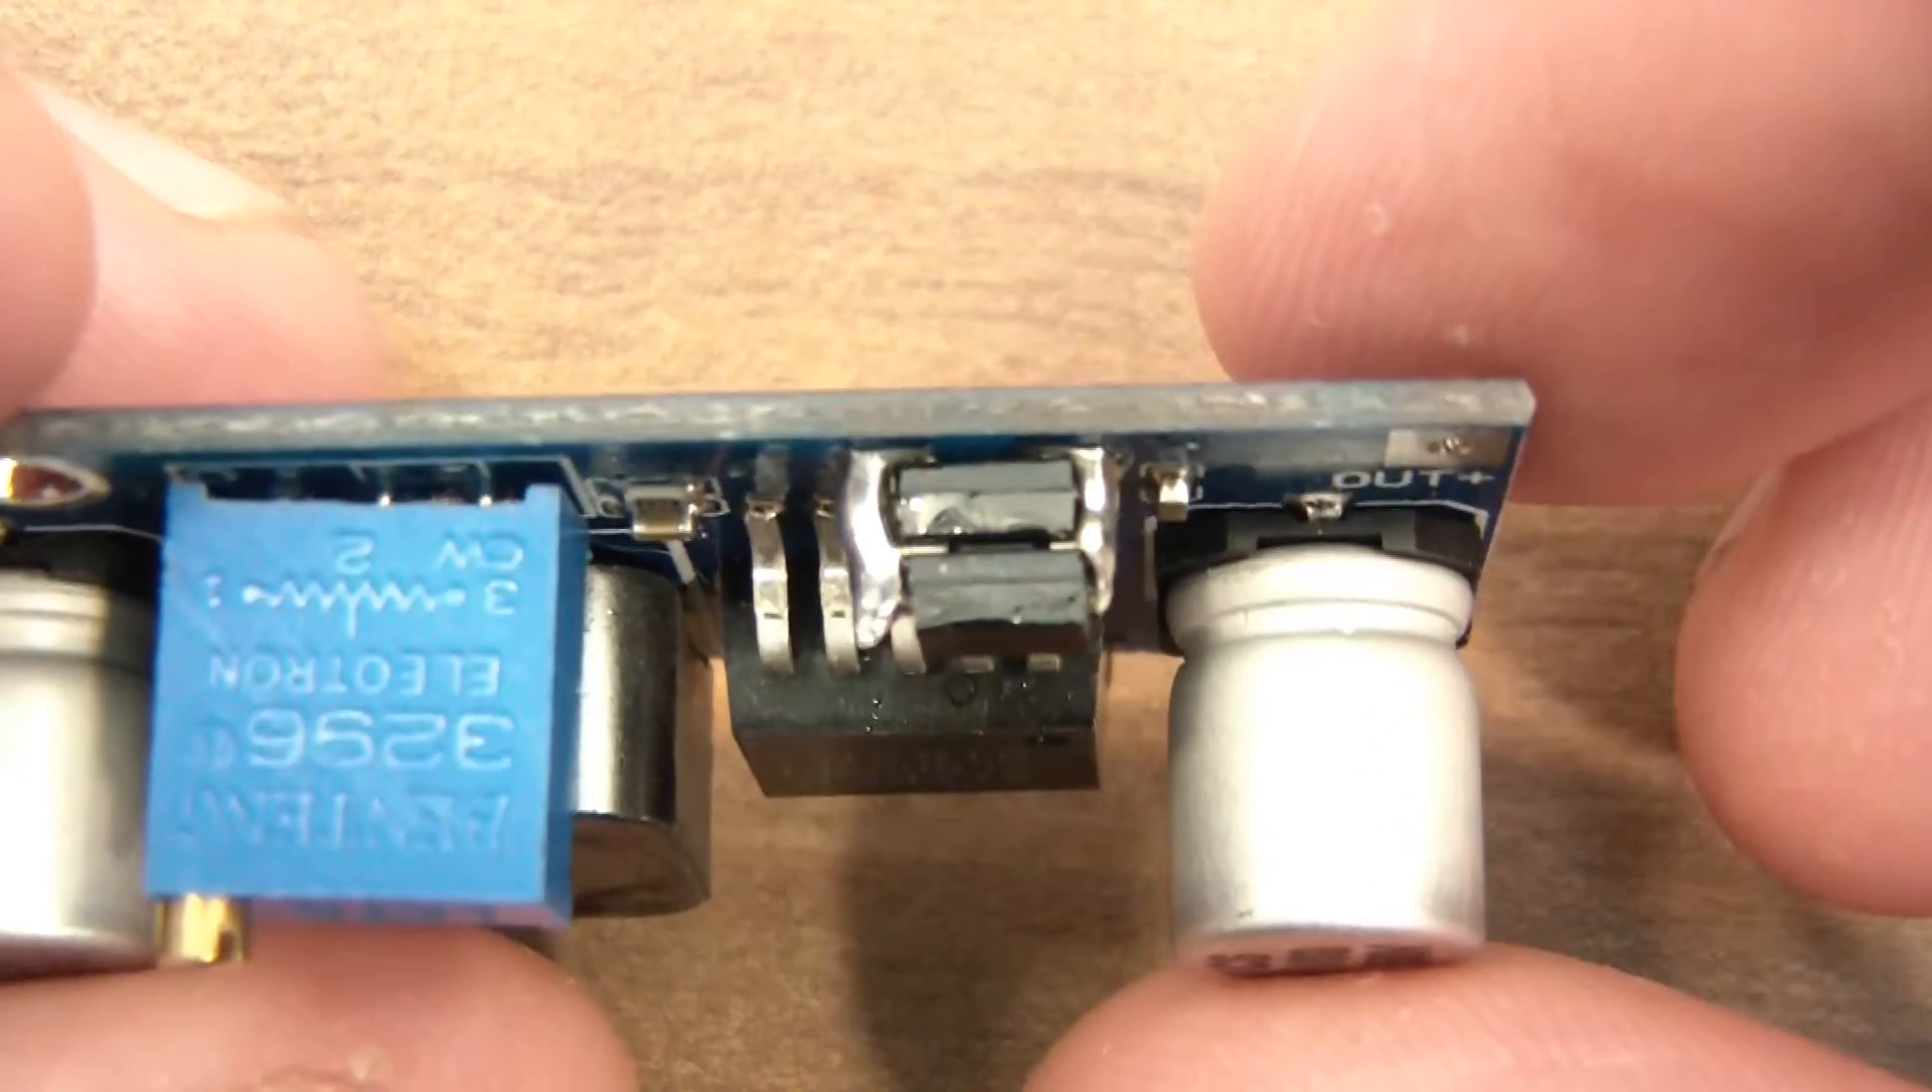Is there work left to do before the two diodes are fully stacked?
No.